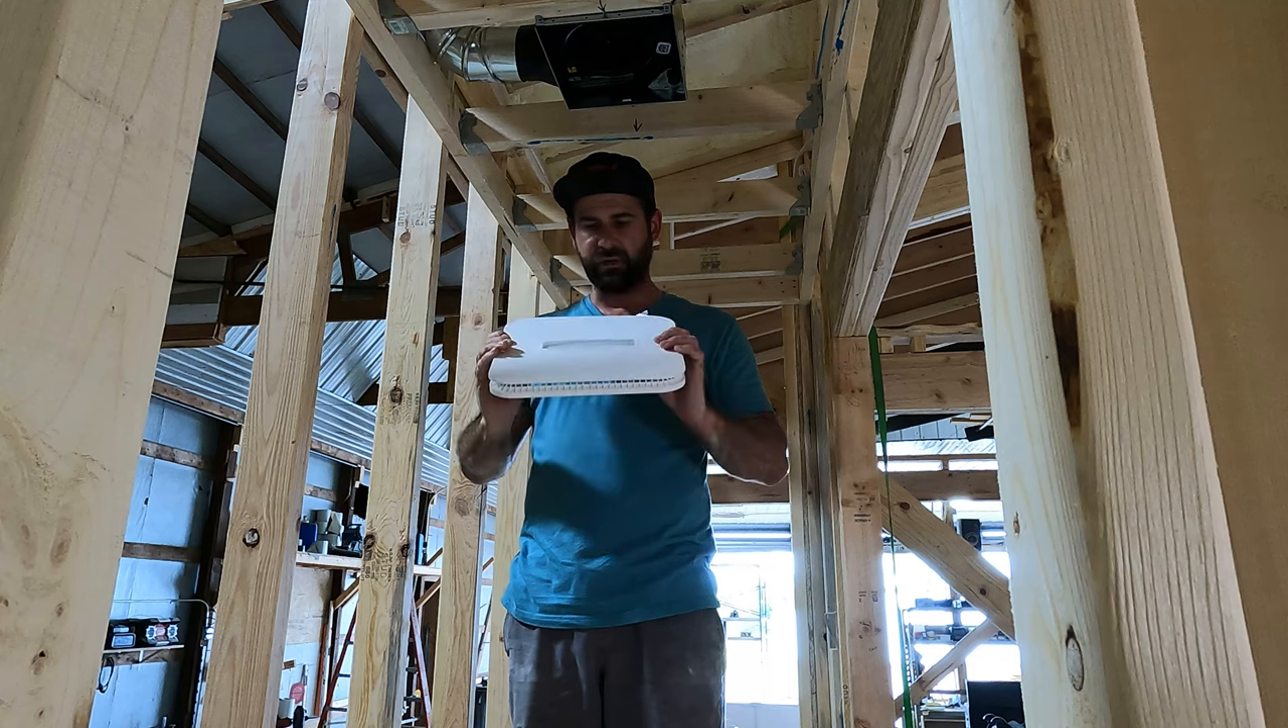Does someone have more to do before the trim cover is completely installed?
Yes.